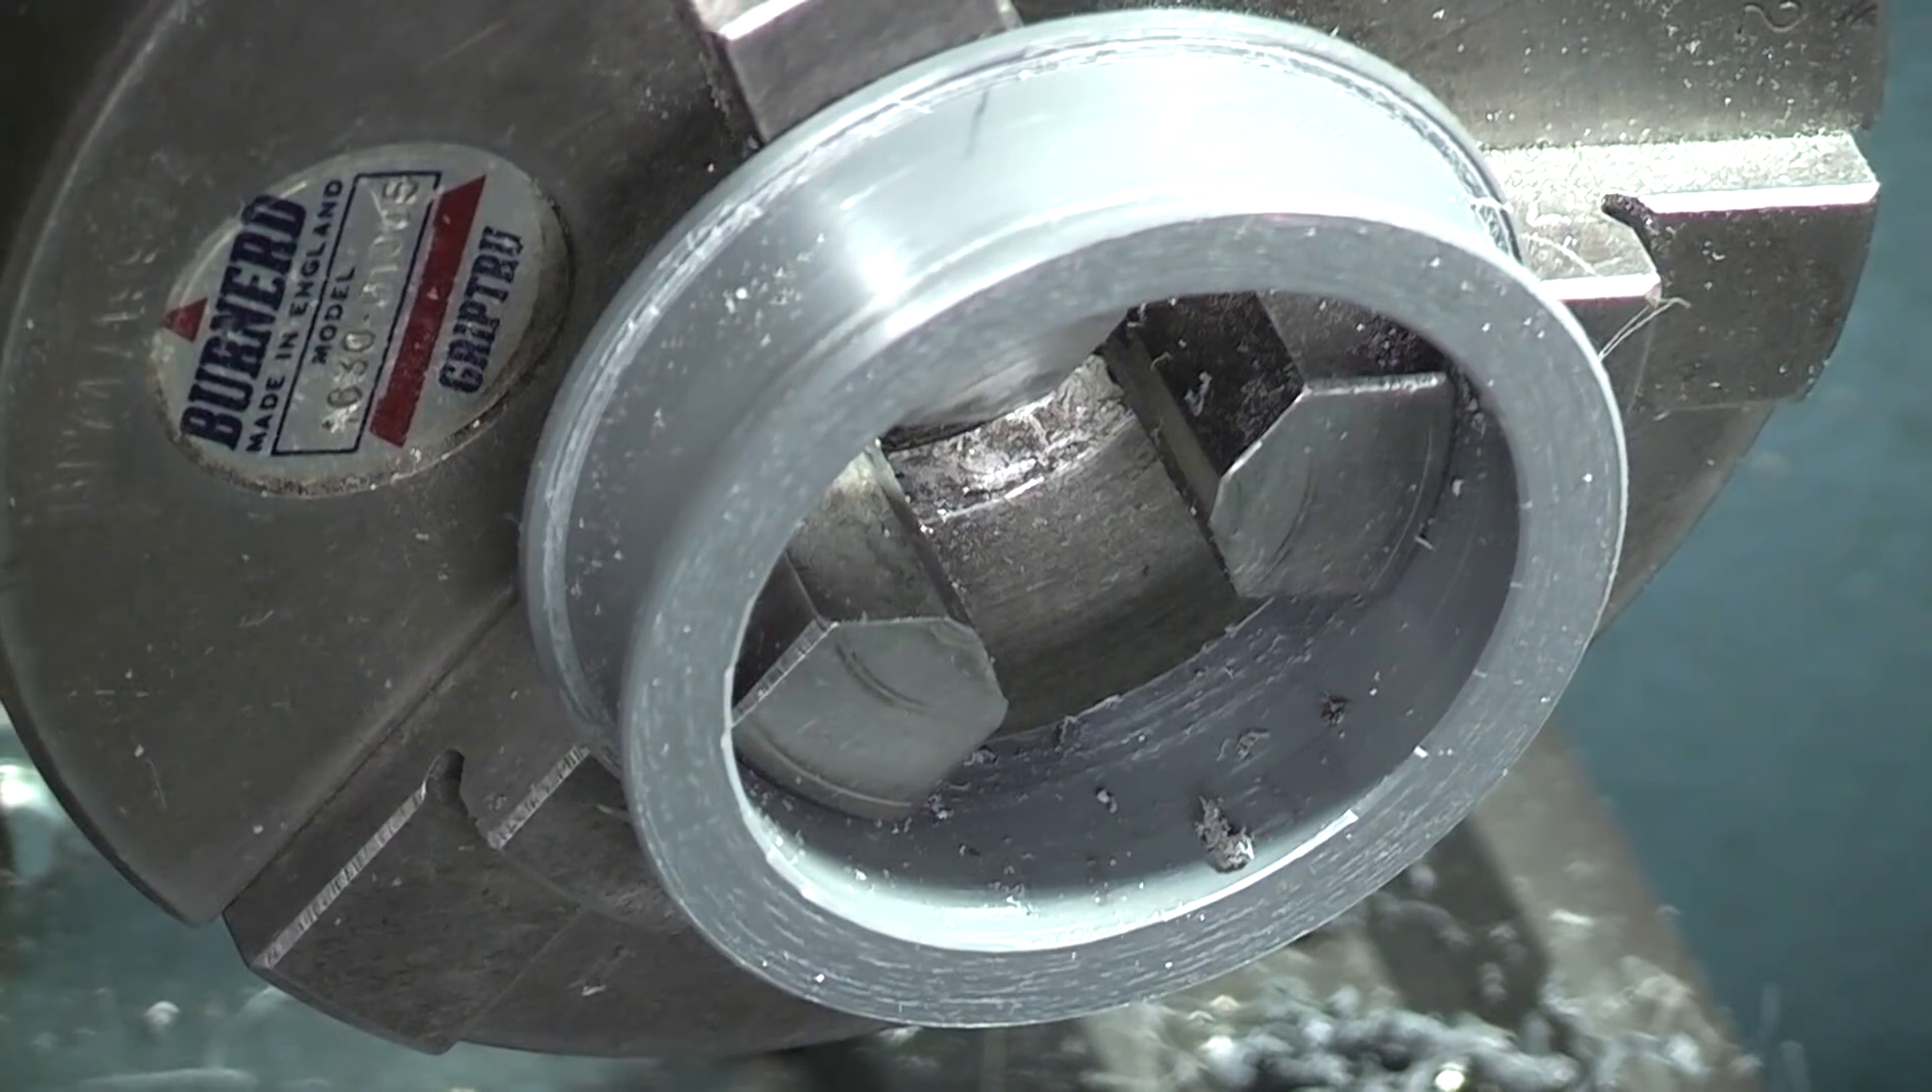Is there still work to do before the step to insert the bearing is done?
Yes.